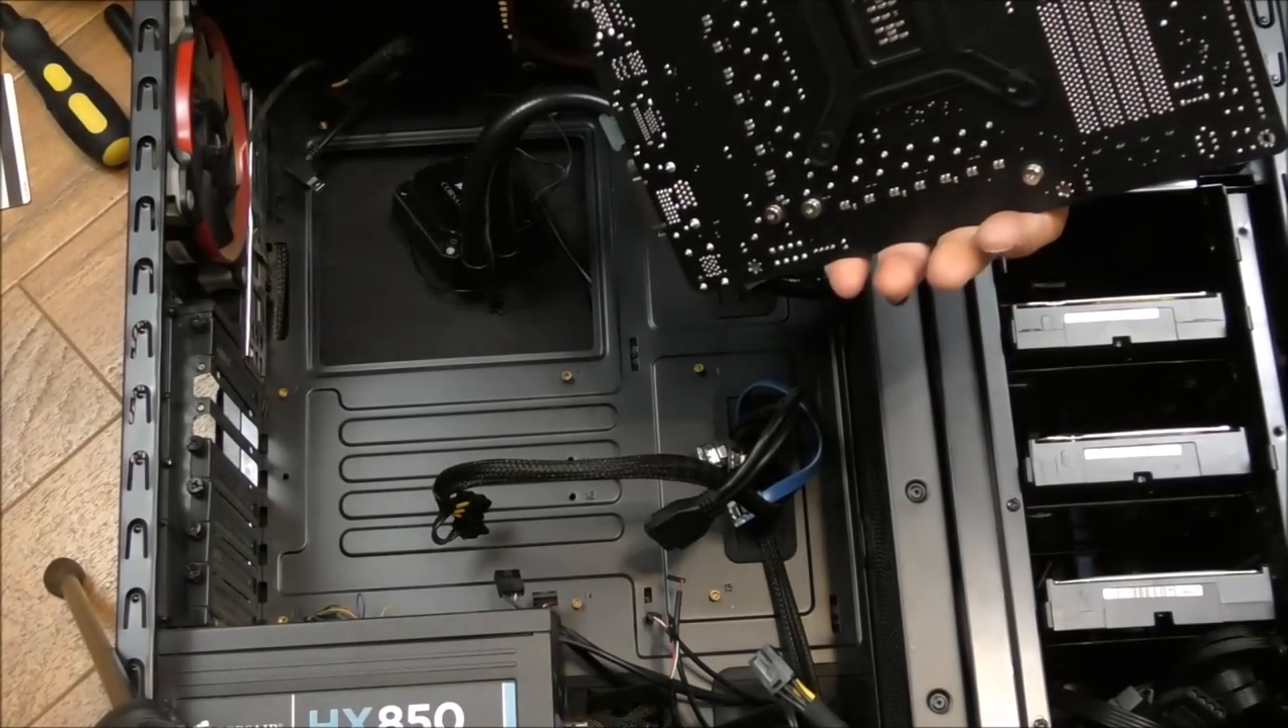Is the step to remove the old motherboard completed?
Yes.